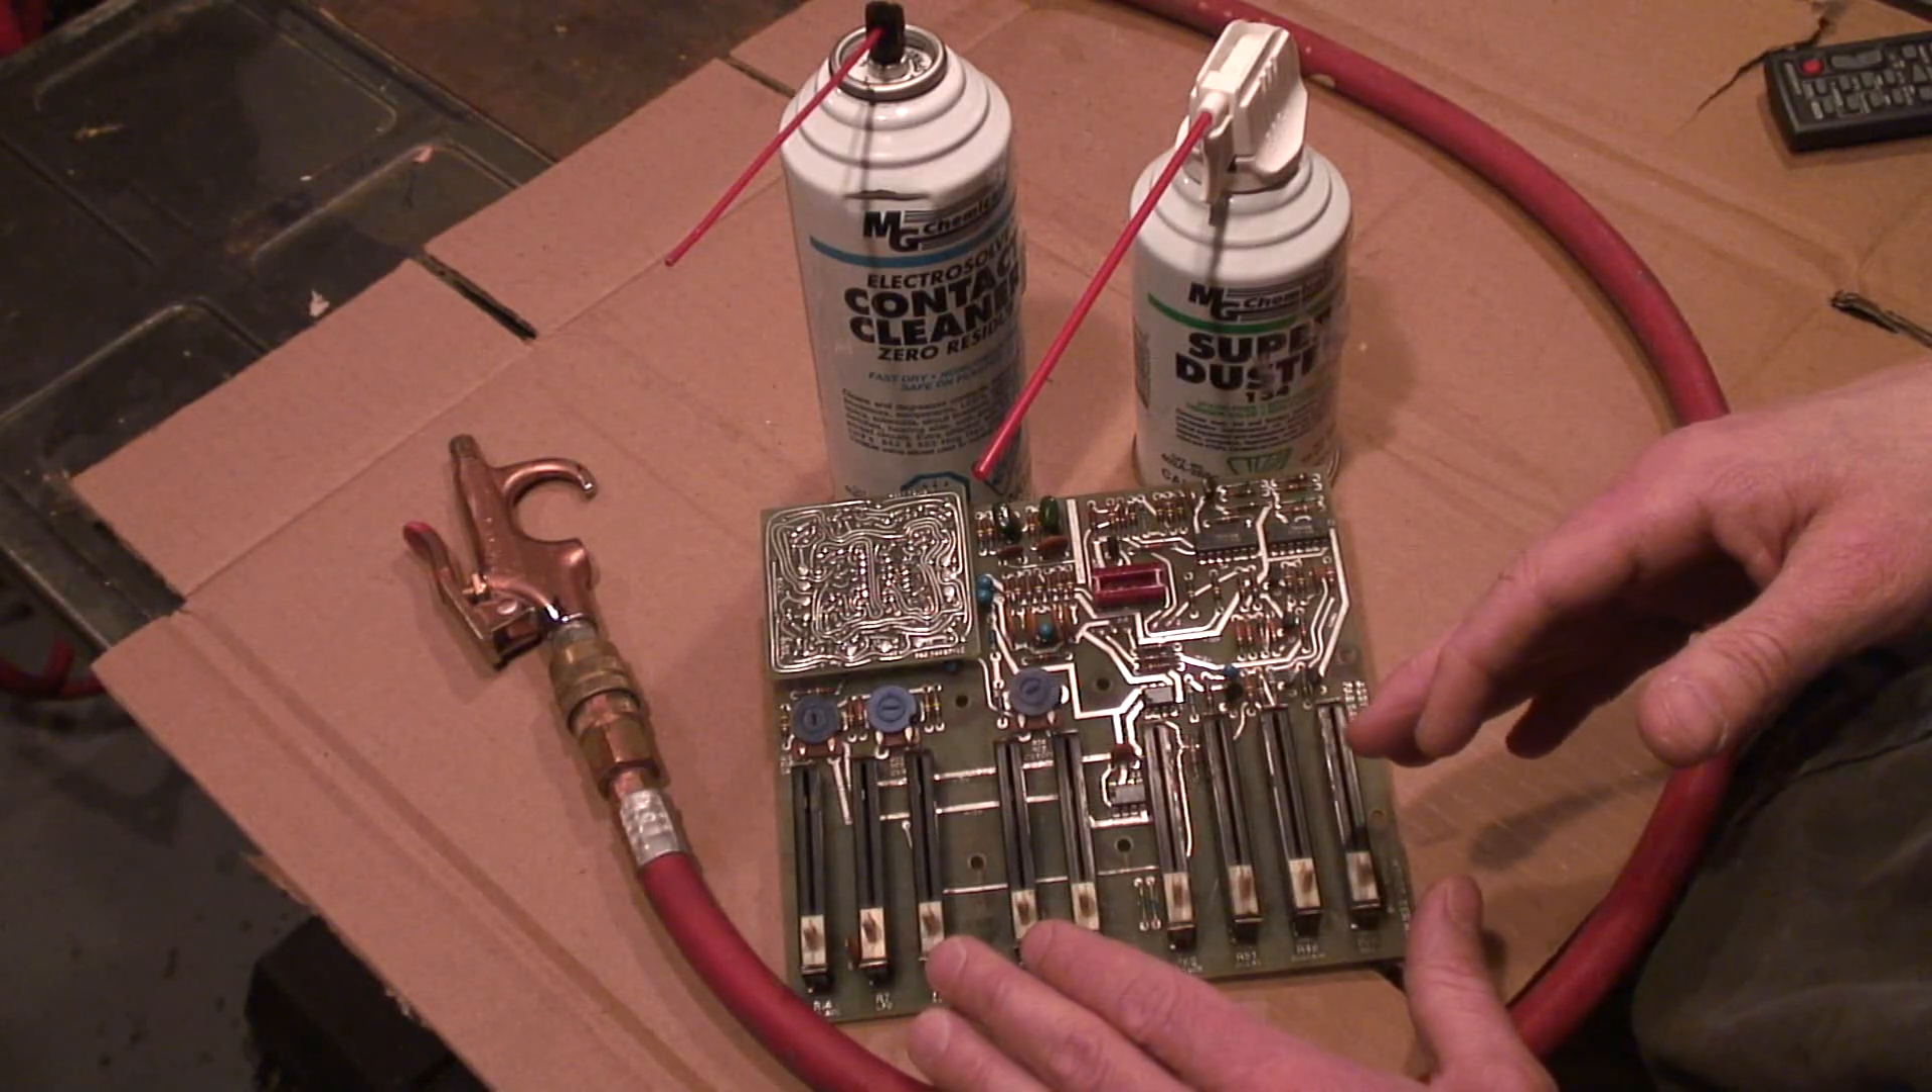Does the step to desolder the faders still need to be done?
Yes.